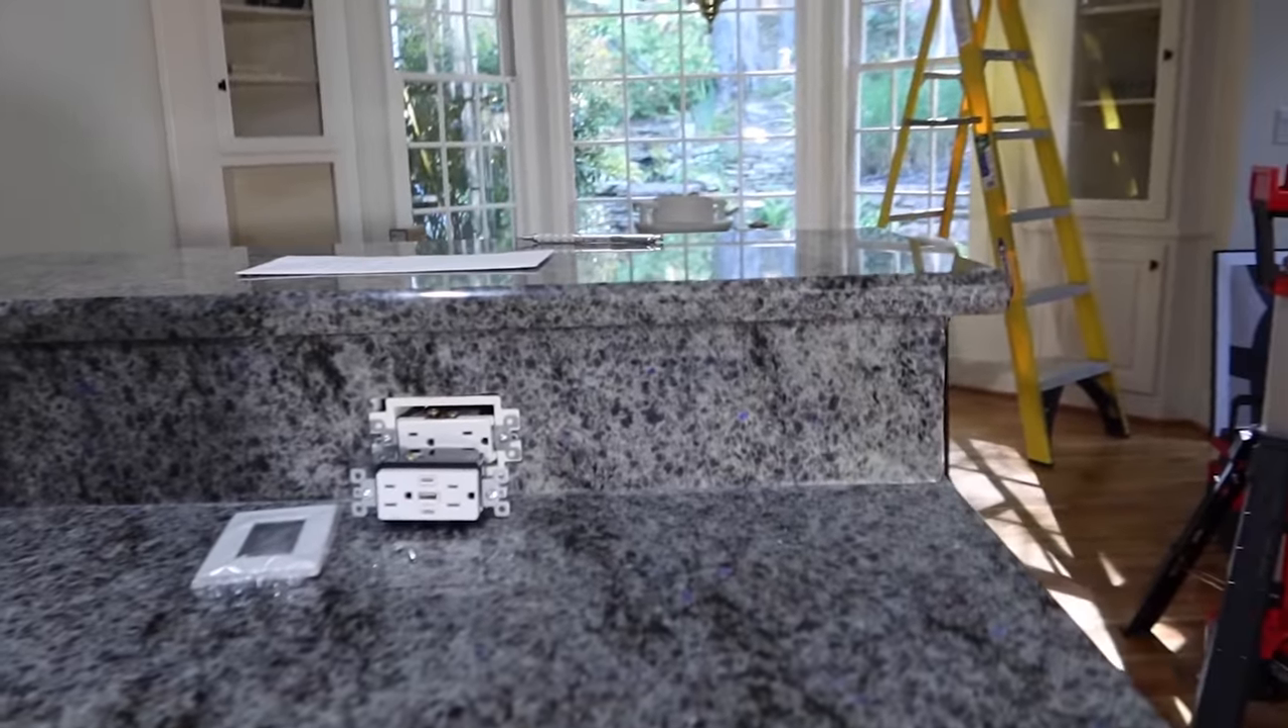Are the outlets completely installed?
No.